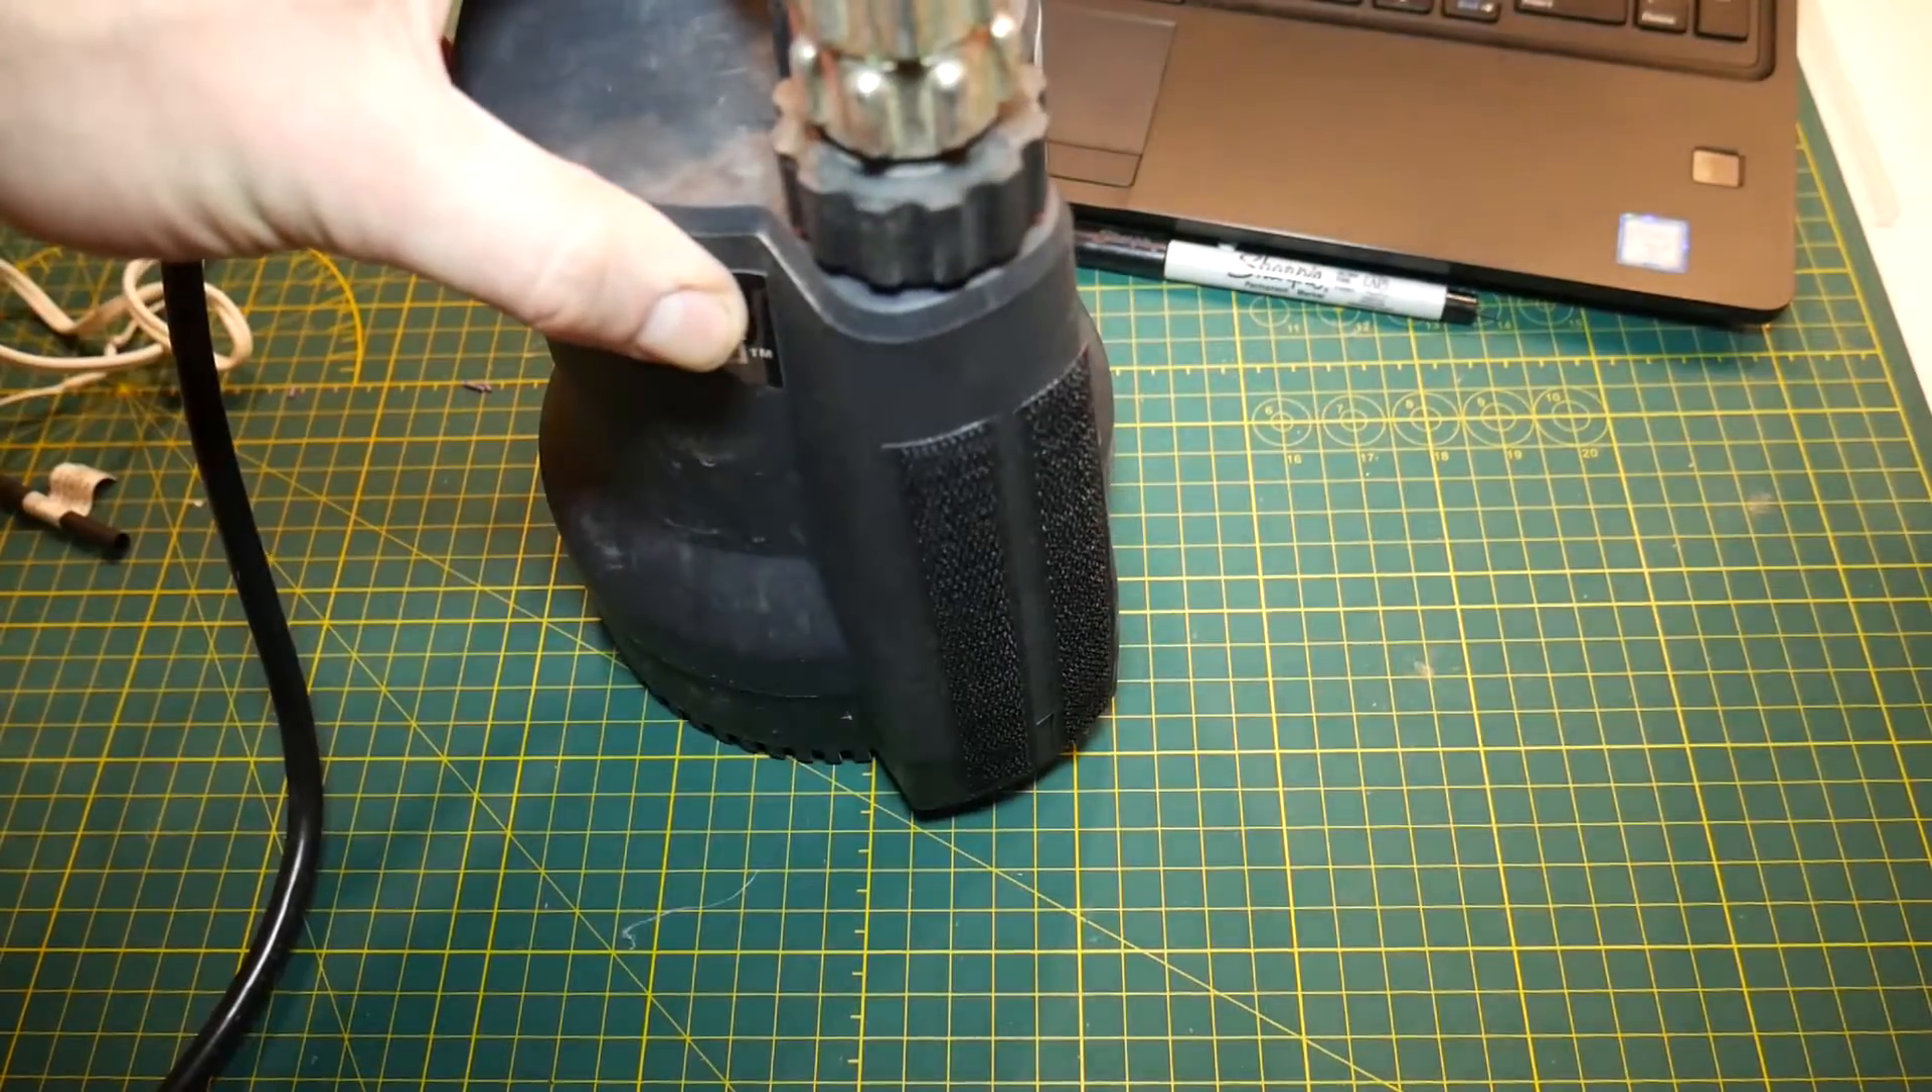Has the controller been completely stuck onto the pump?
No.